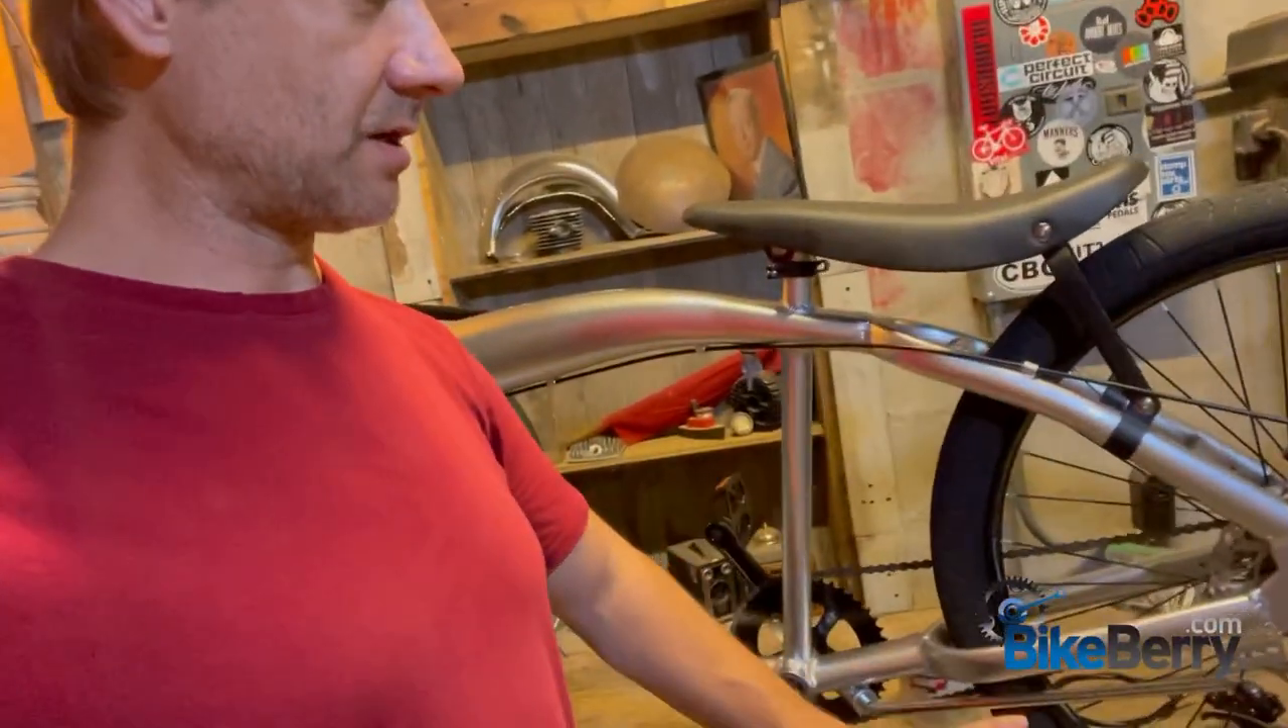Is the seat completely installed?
Yes.